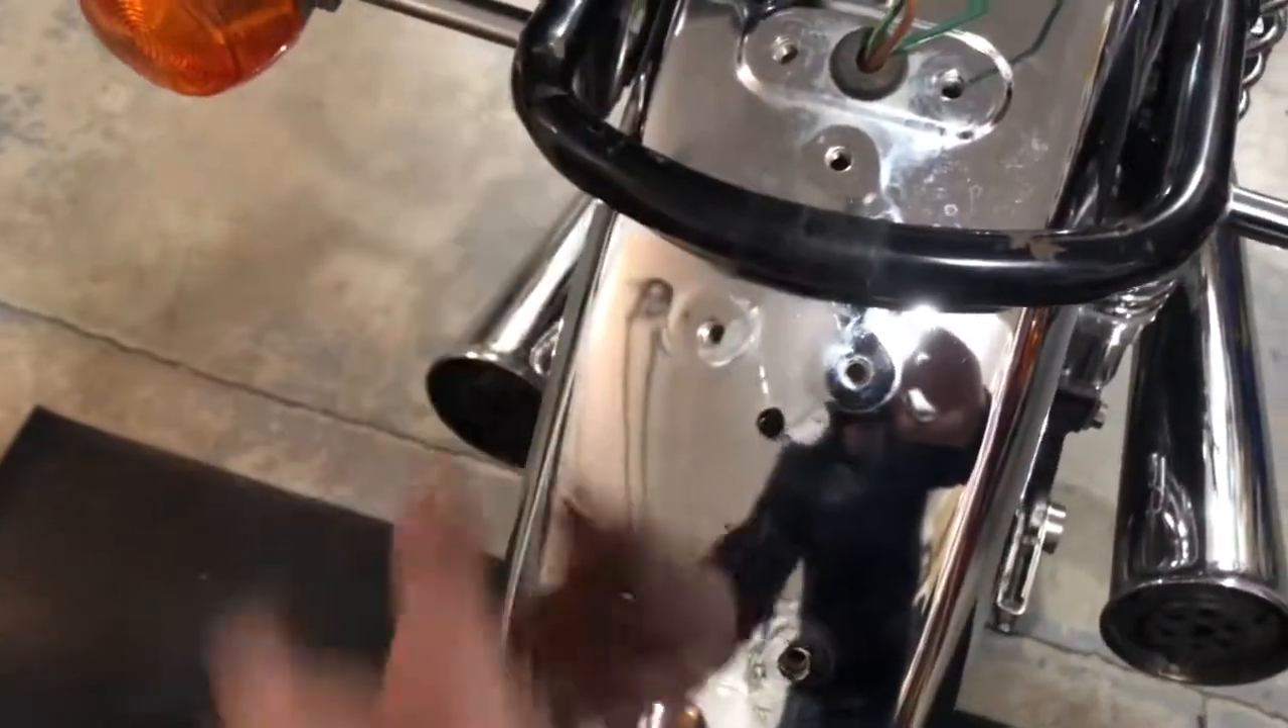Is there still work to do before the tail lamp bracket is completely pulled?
No.